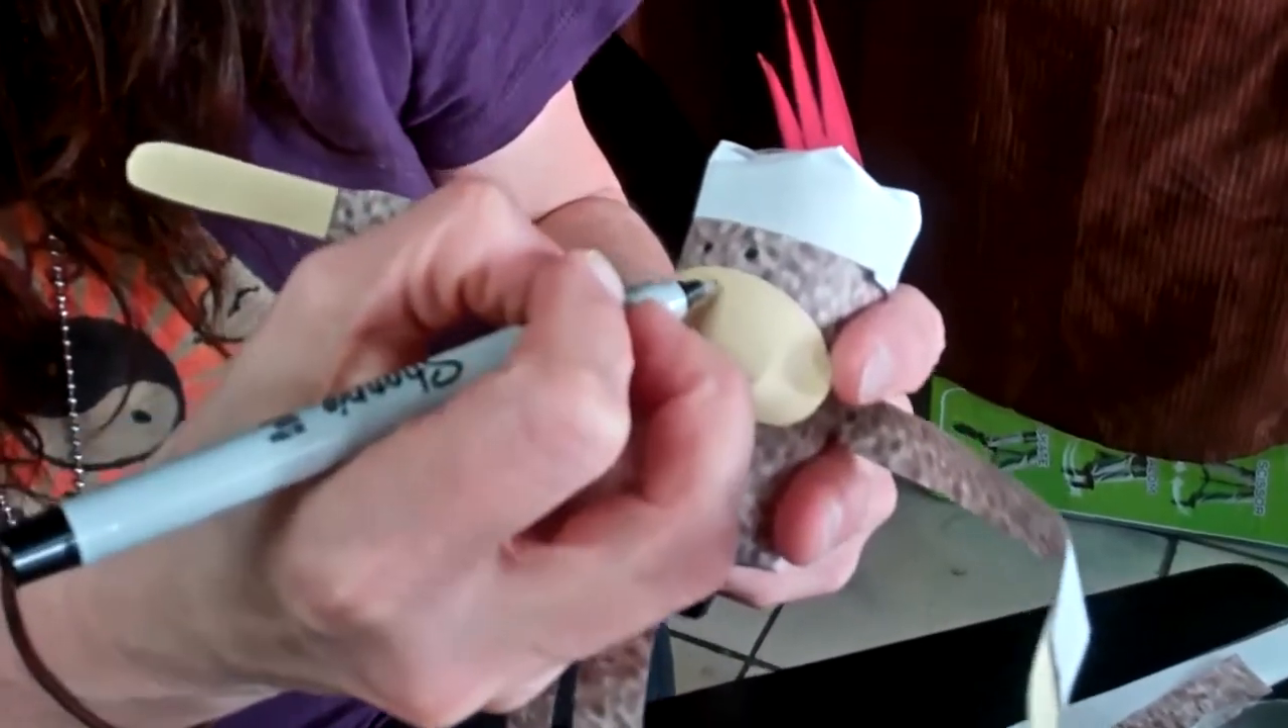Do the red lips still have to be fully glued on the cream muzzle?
Yes.